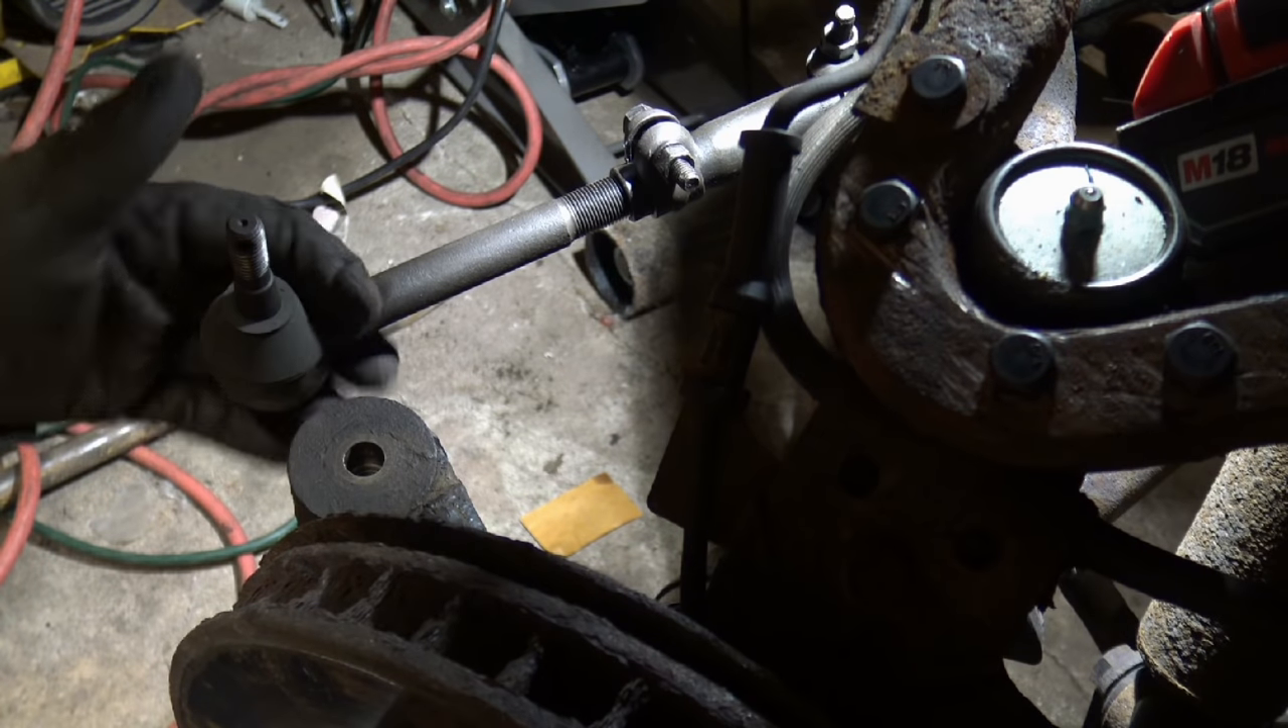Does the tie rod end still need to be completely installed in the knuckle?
Yes.